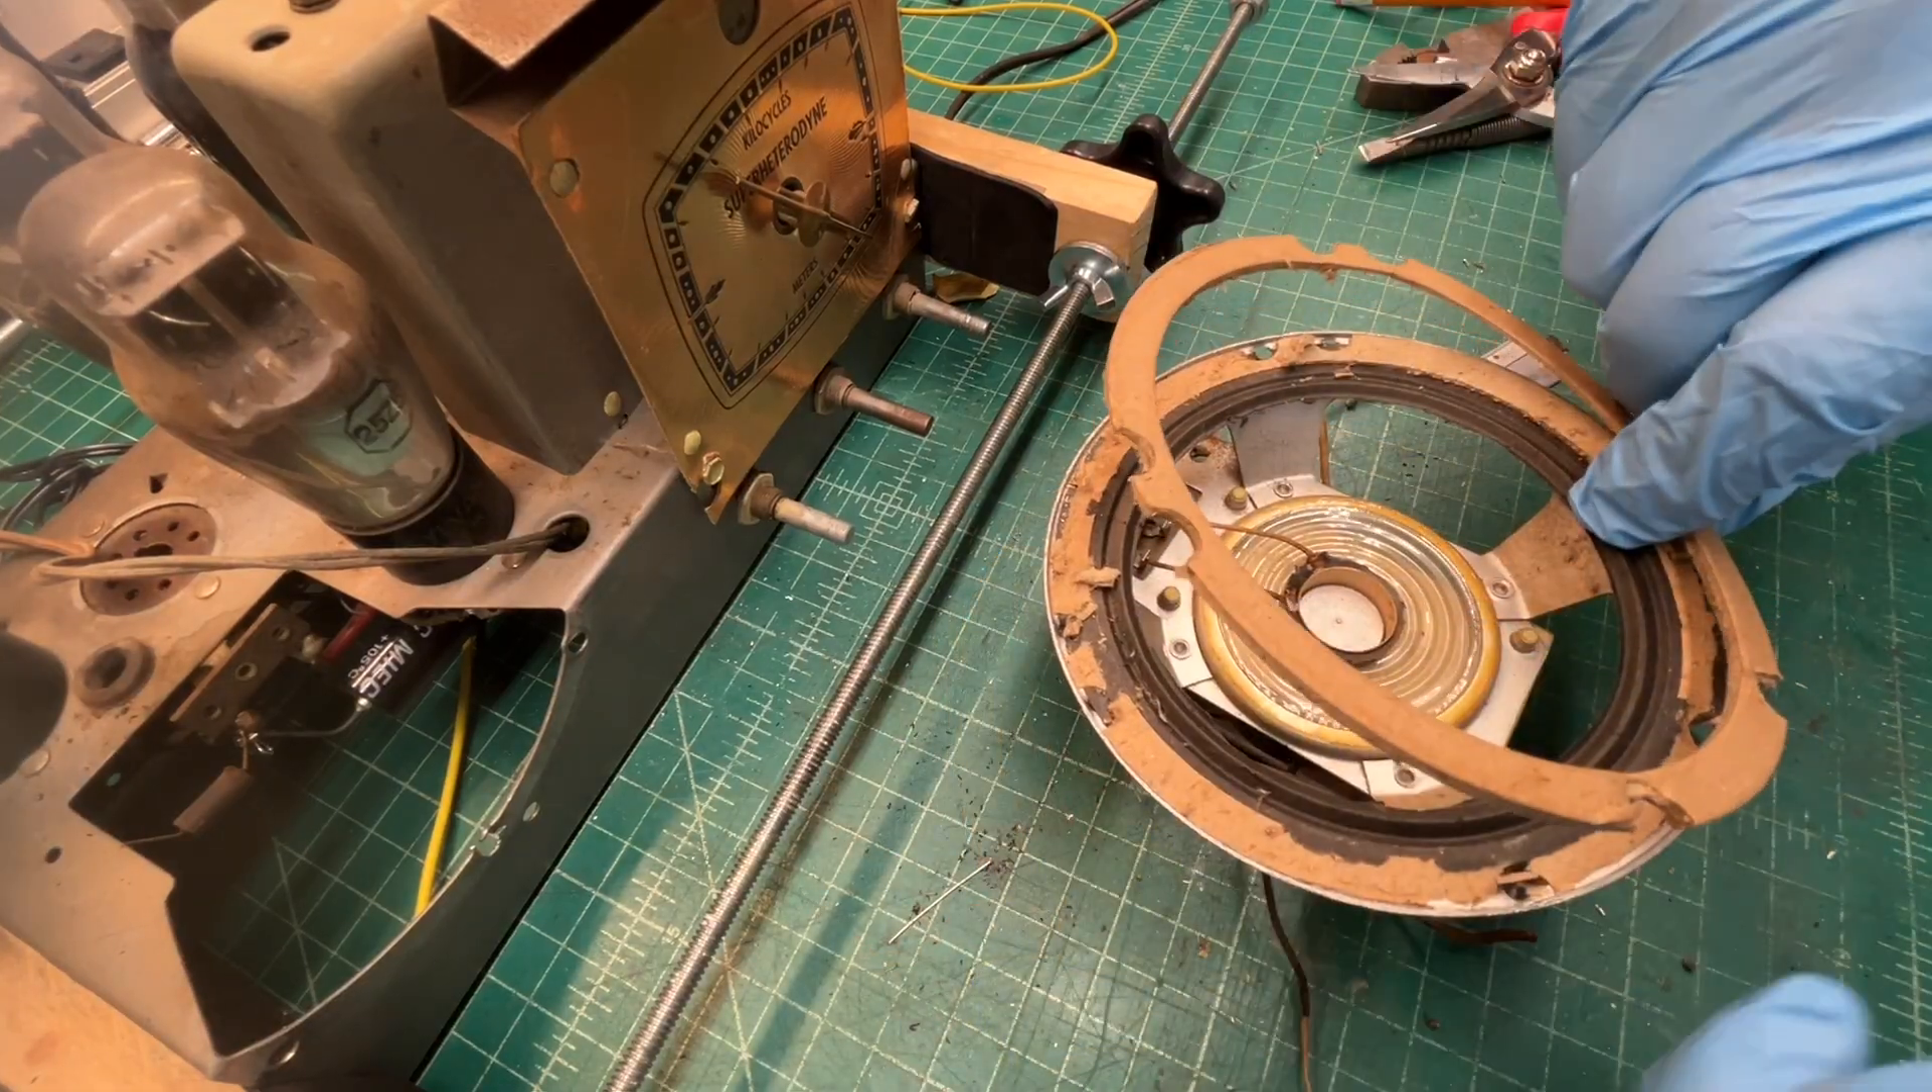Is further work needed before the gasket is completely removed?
Yes.